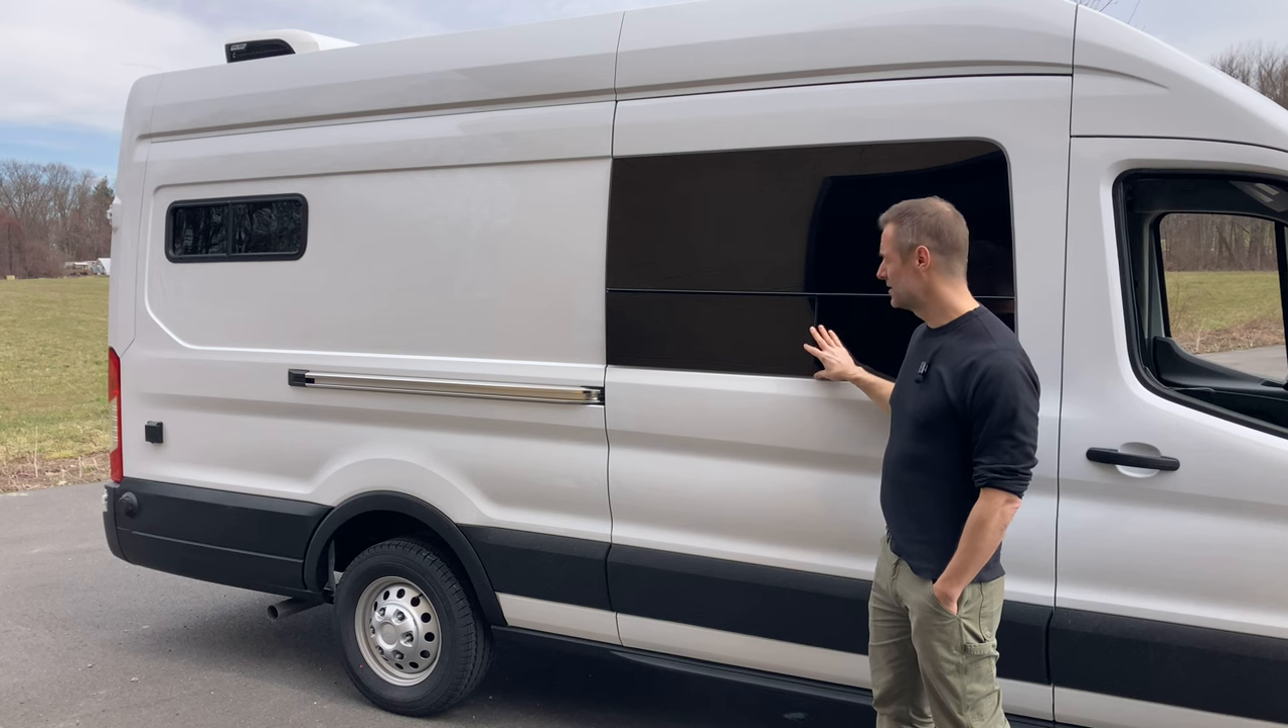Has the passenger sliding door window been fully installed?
Yes.